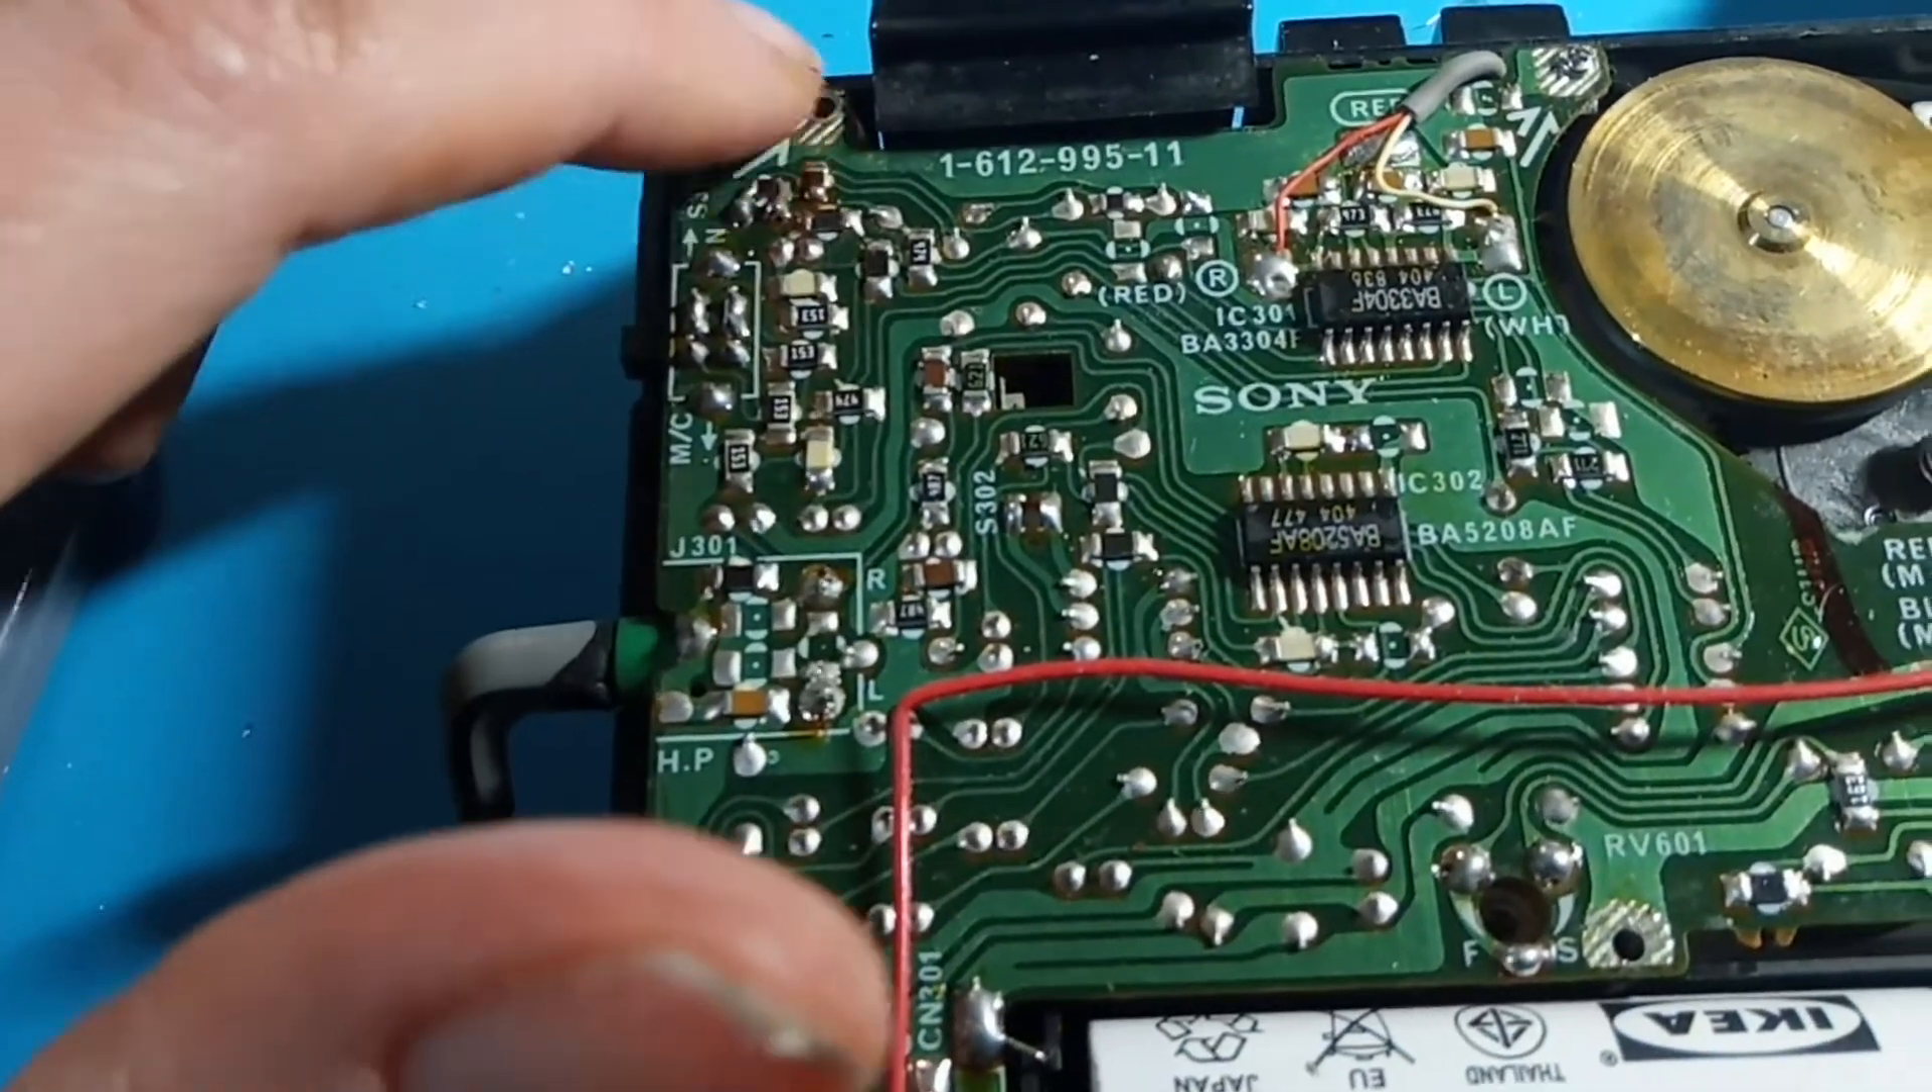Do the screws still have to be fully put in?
Yes.